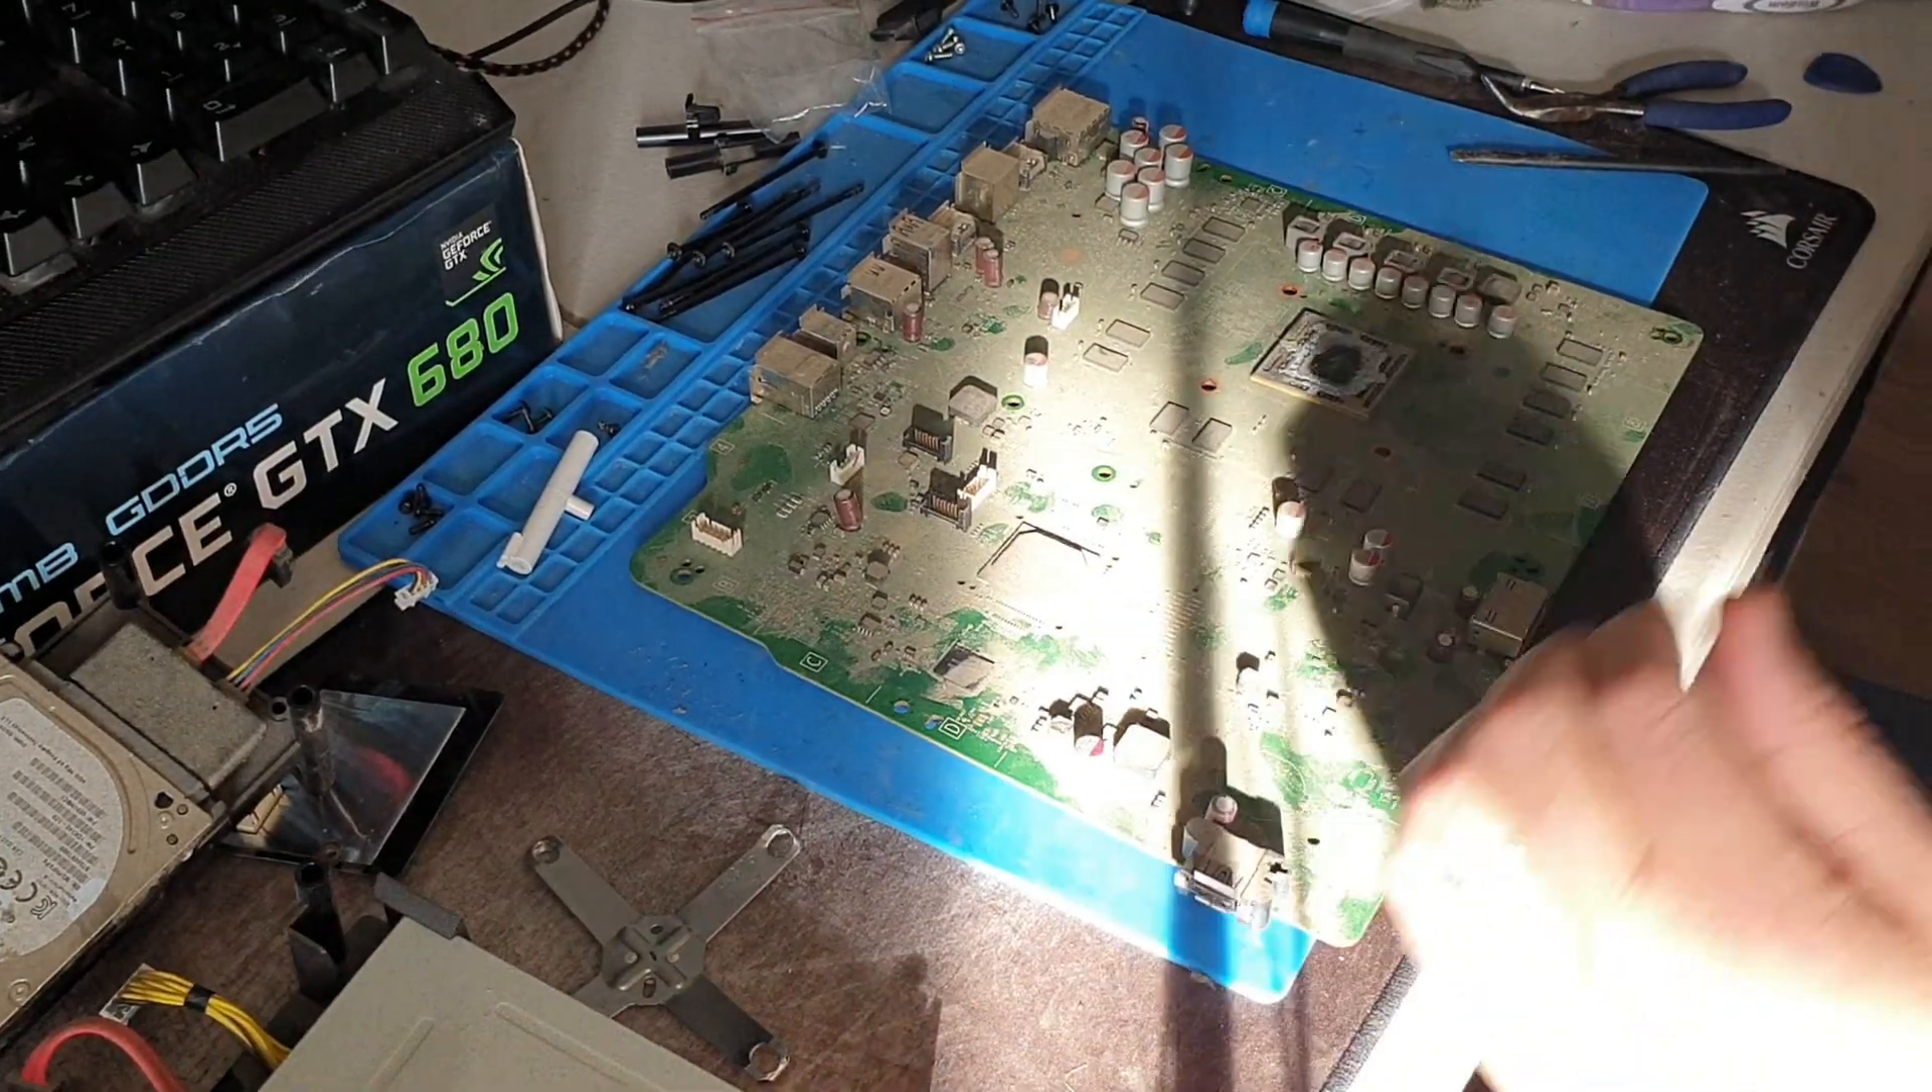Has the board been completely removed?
Yes.